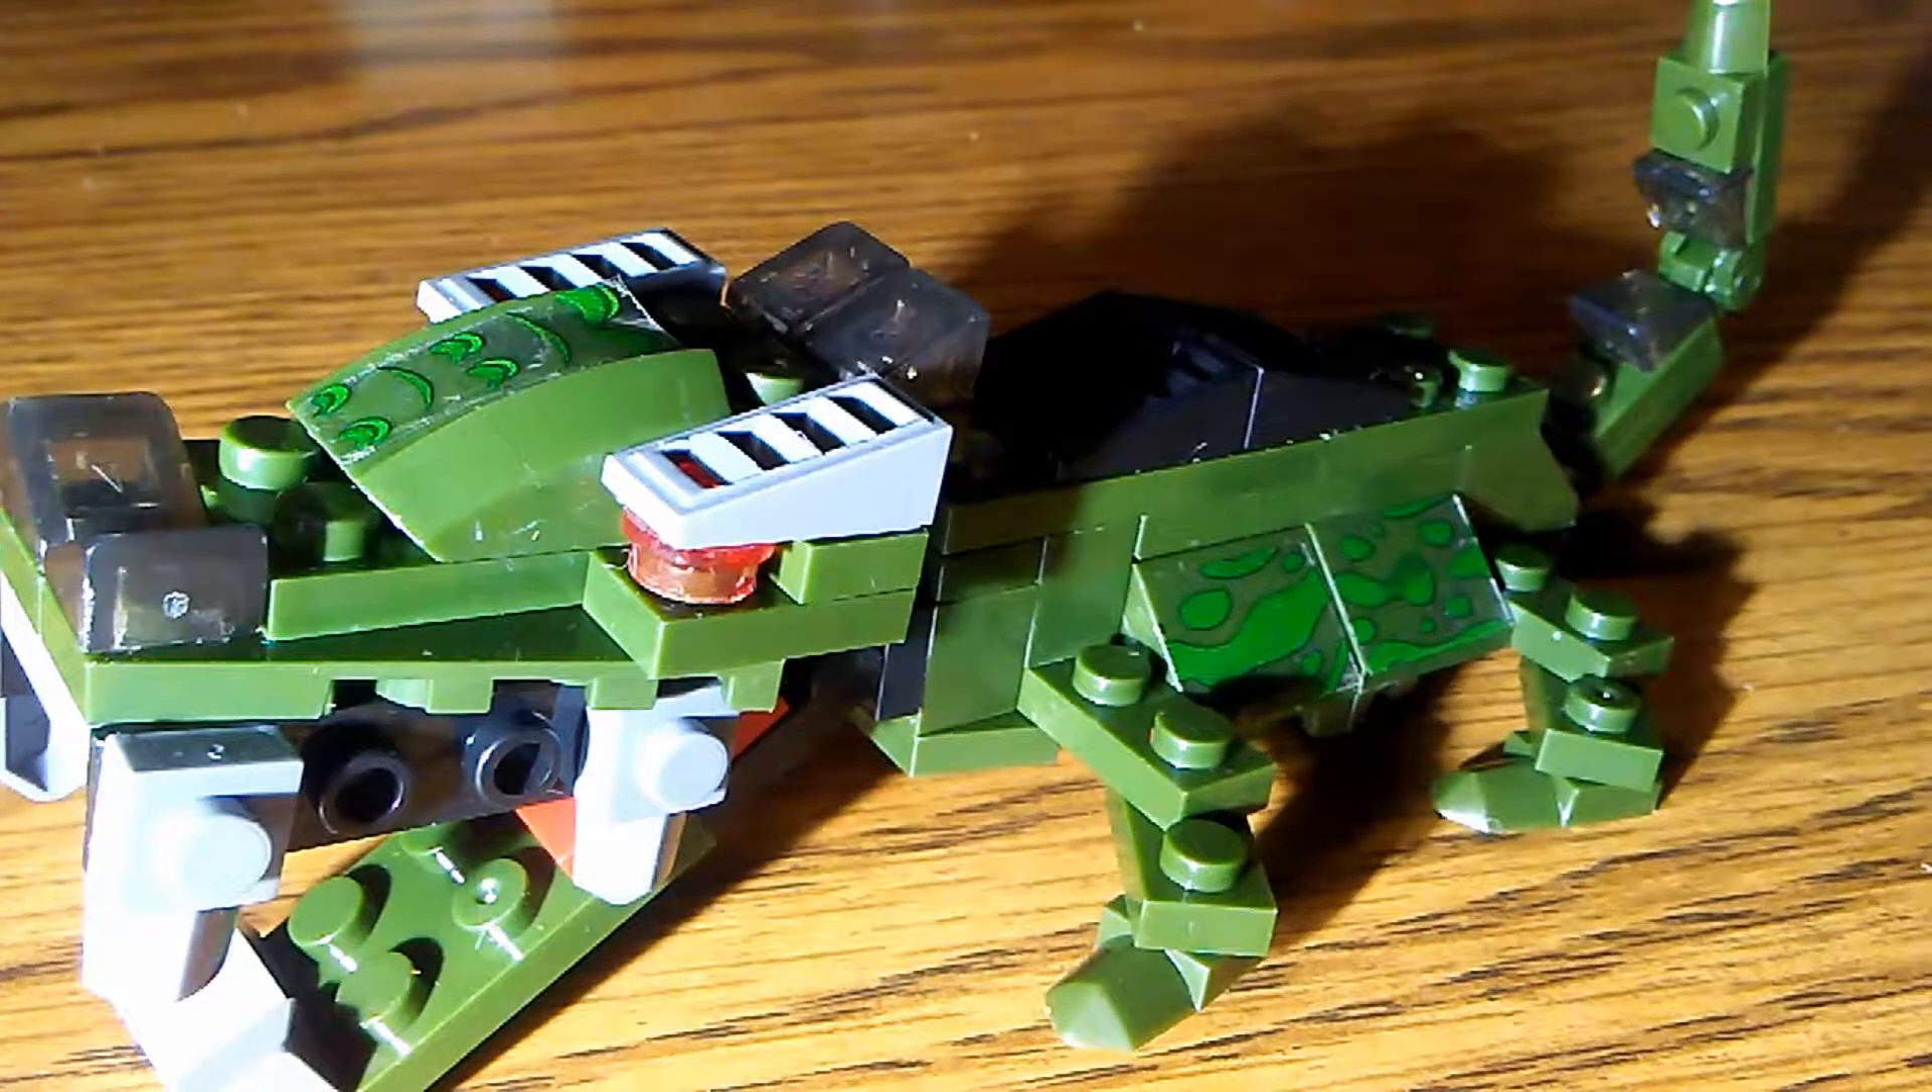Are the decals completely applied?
Yes.